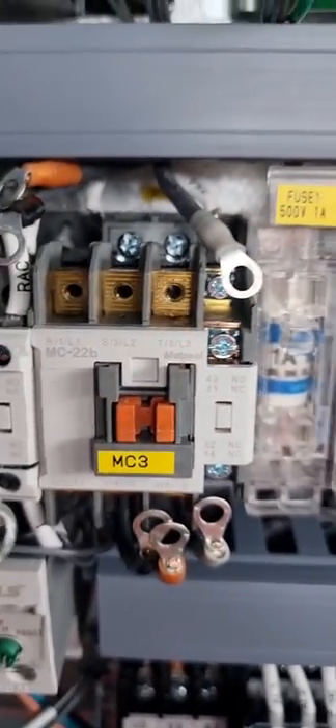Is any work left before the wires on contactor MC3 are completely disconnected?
No.